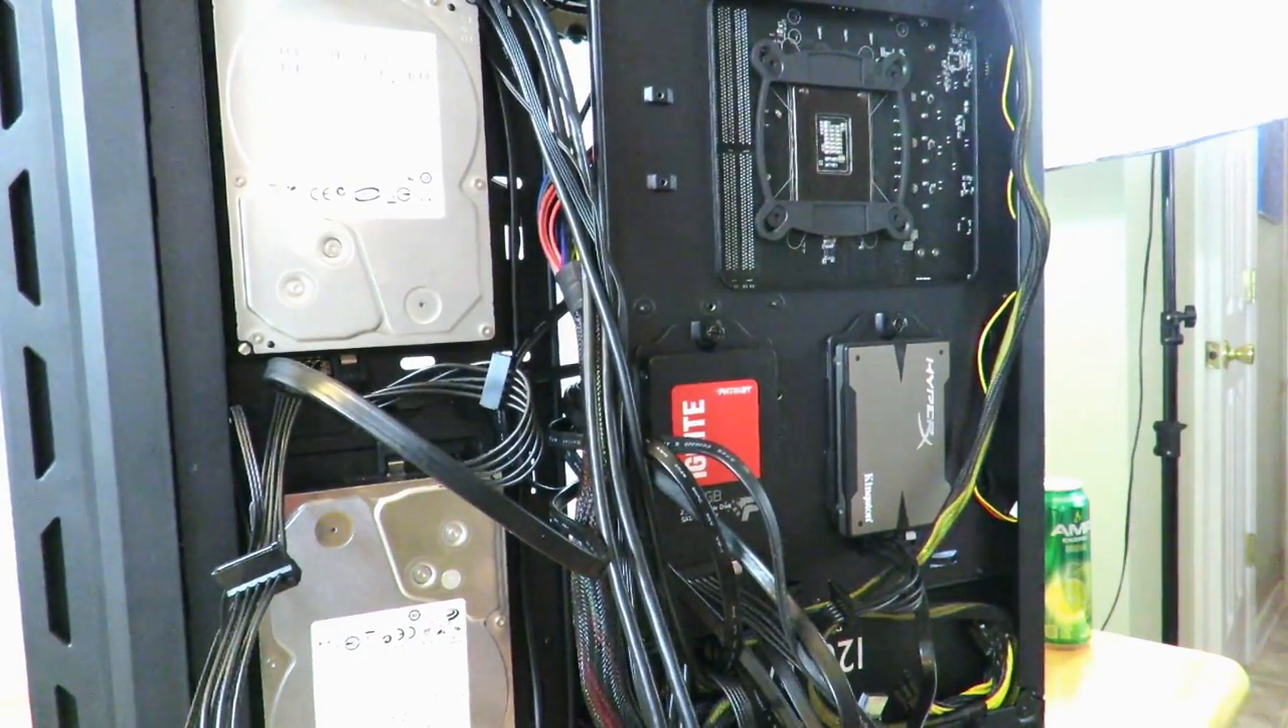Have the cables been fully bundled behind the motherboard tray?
No.